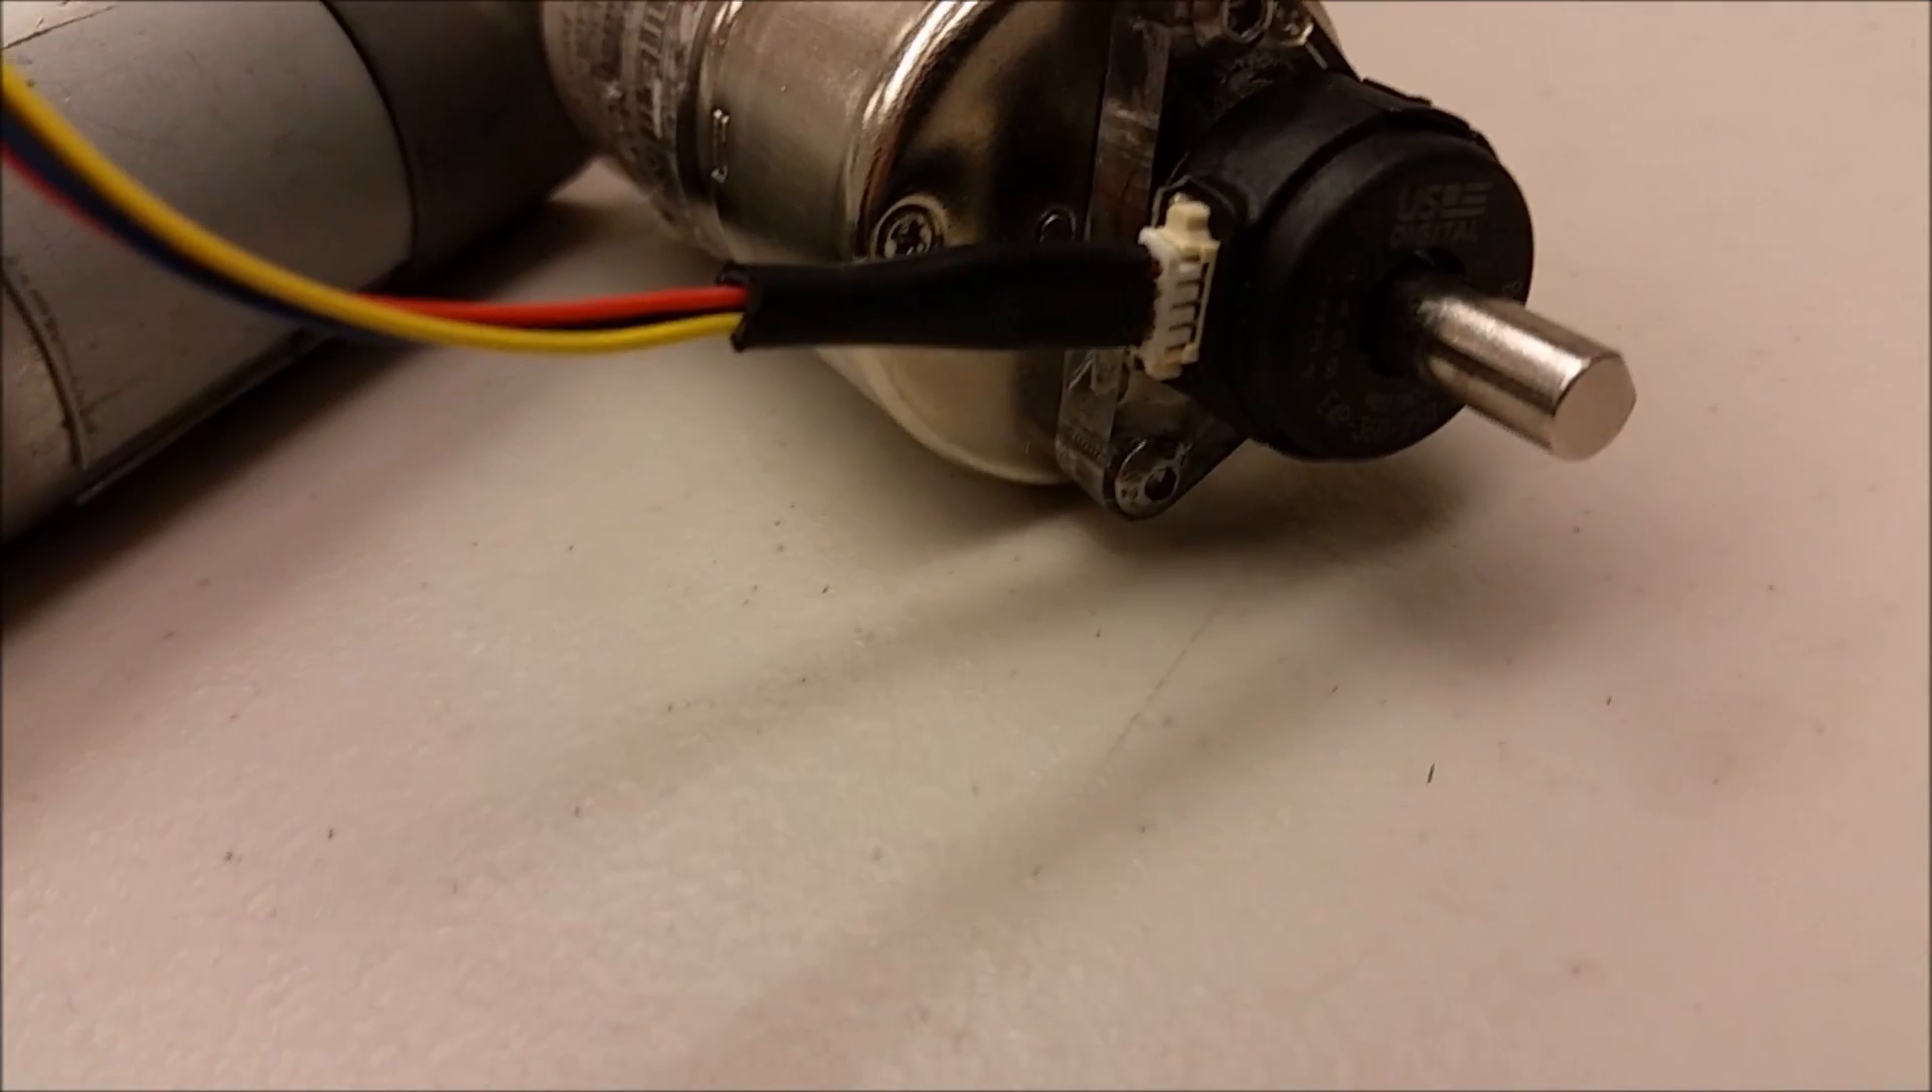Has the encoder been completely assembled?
Yes.